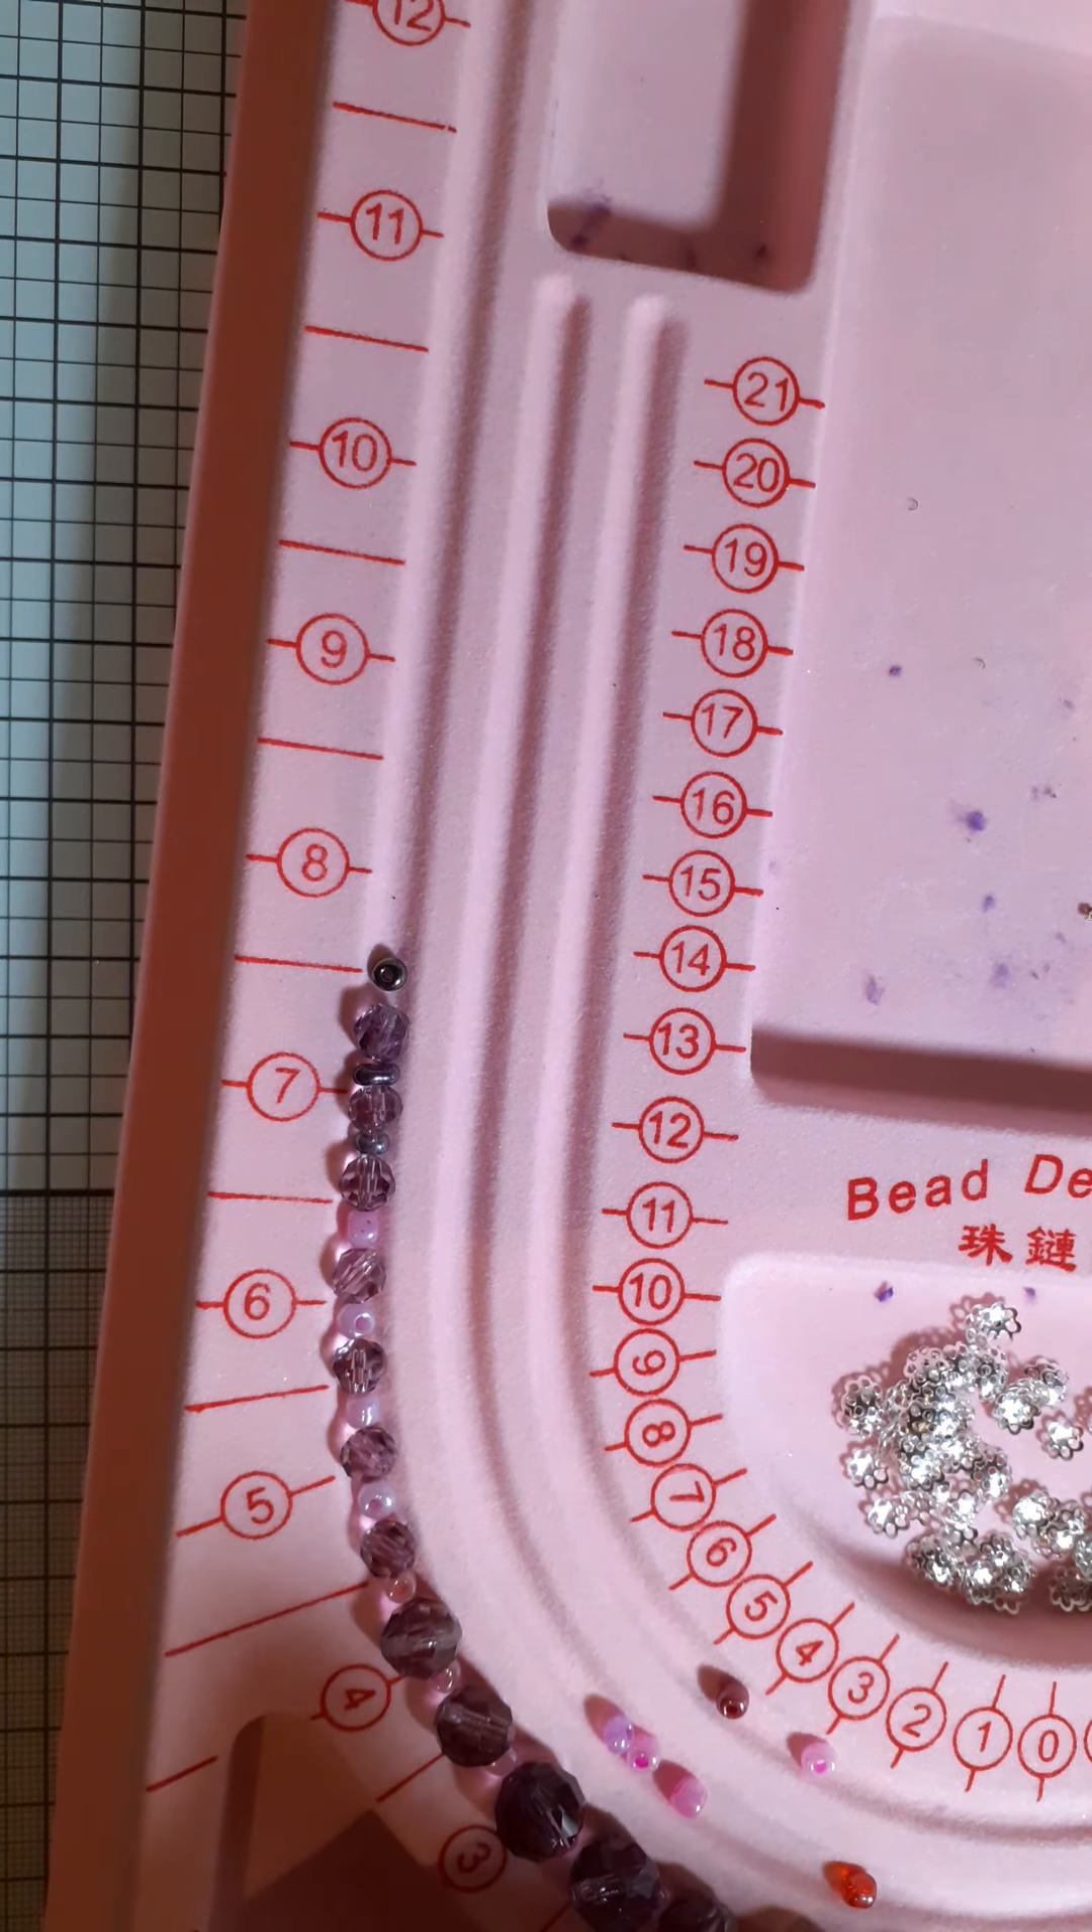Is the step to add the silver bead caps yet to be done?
Yes.